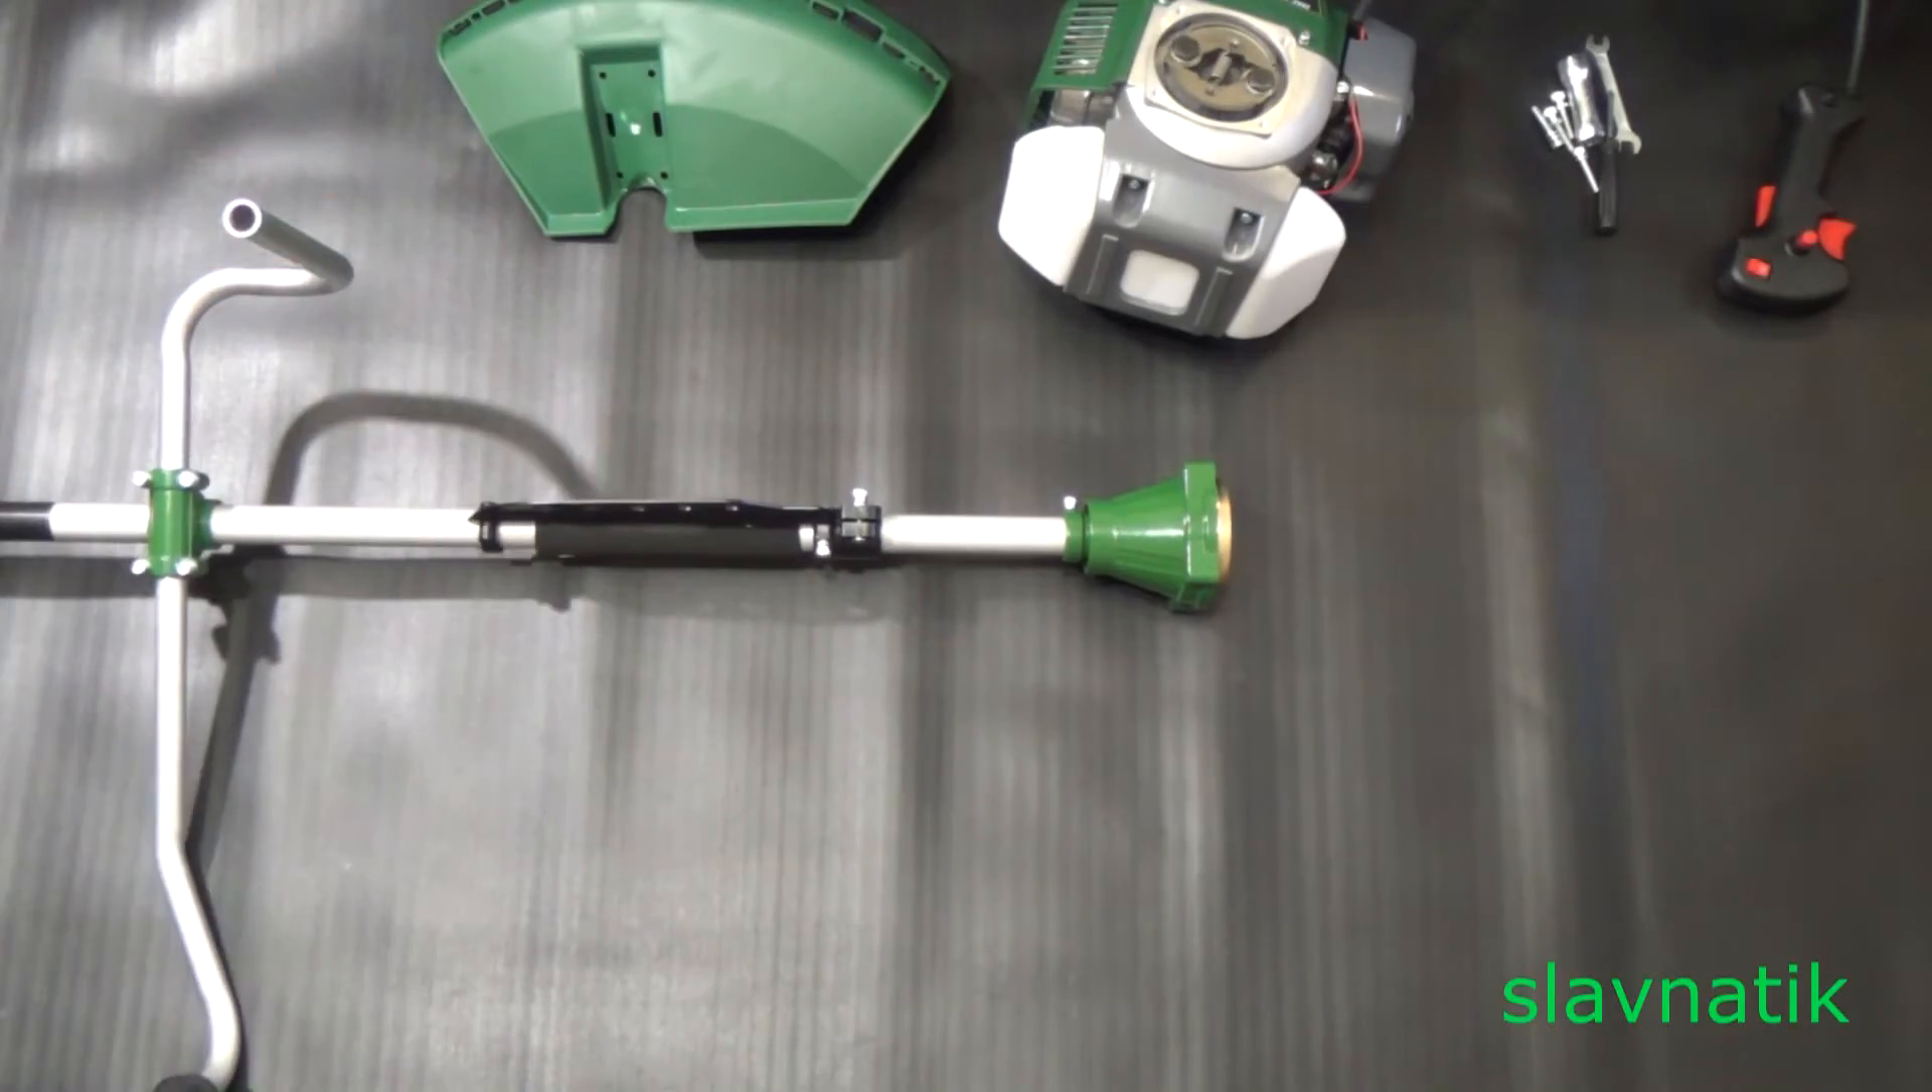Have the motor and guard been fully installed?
No.